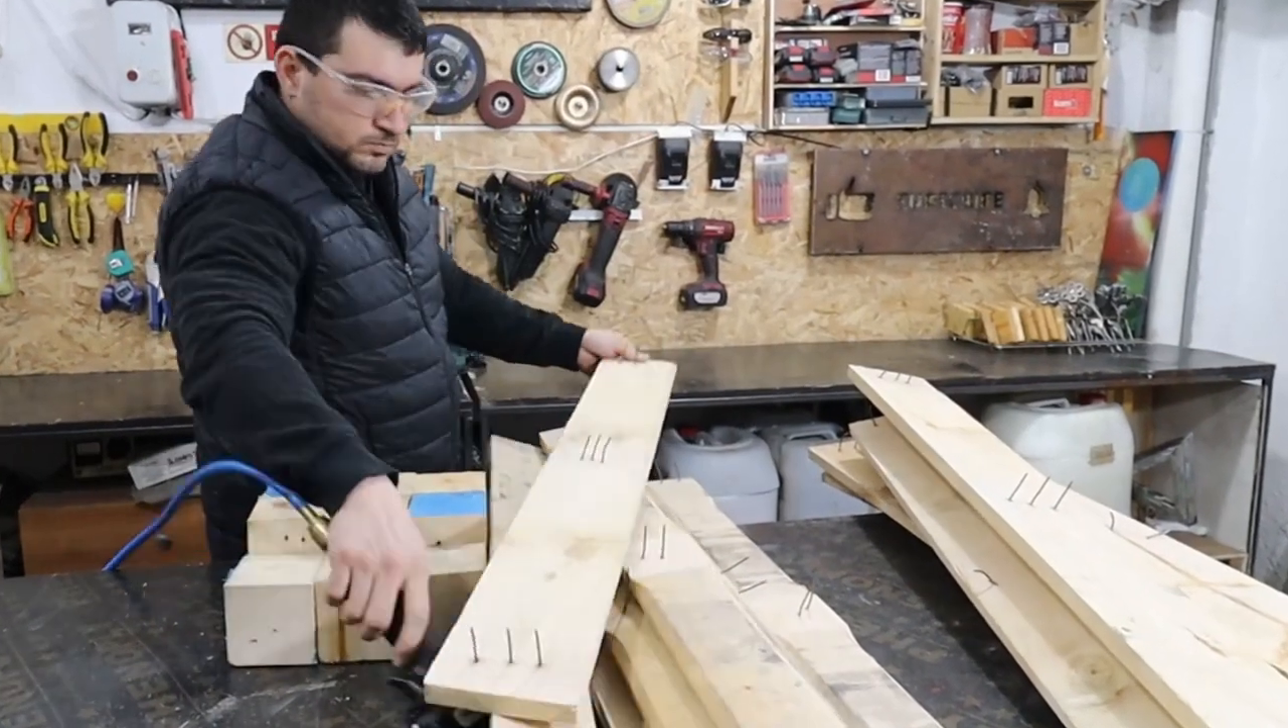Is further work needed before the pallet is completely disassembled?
No.